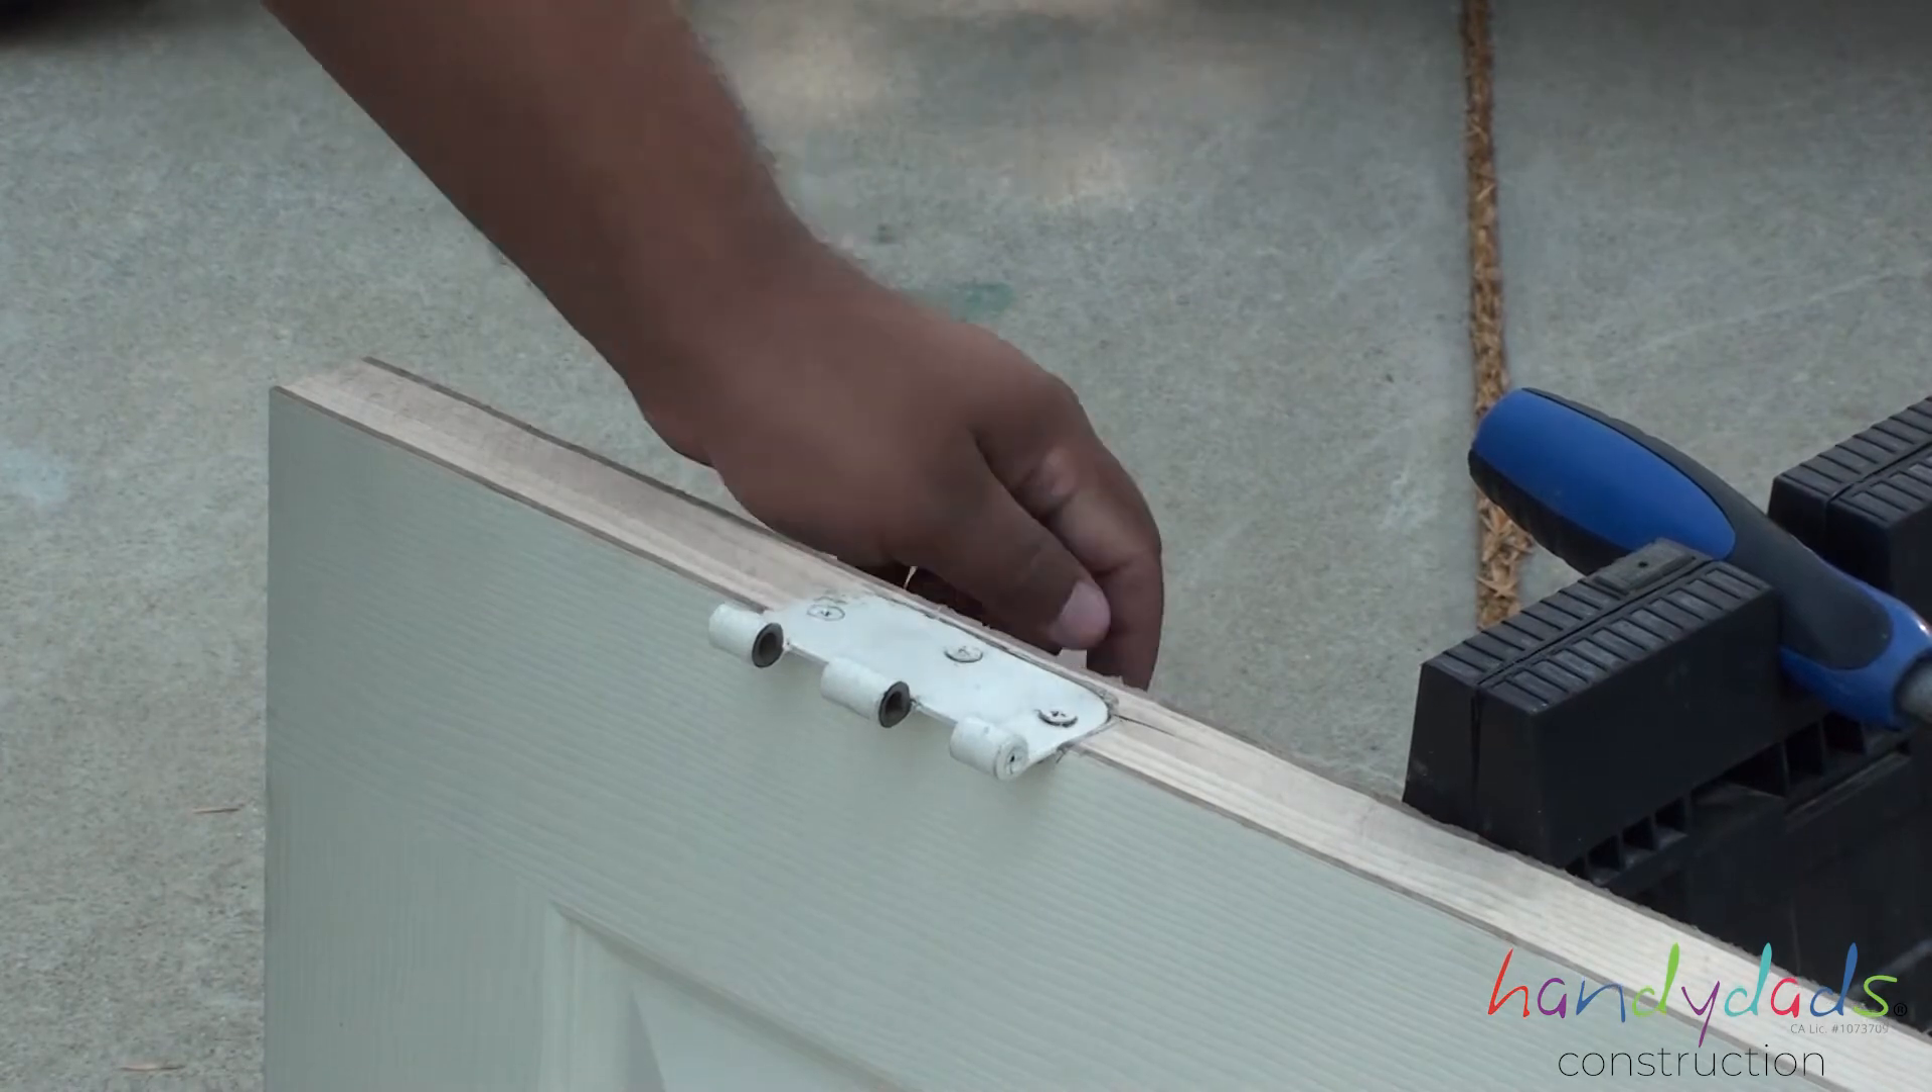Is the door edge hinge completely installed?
Yes.